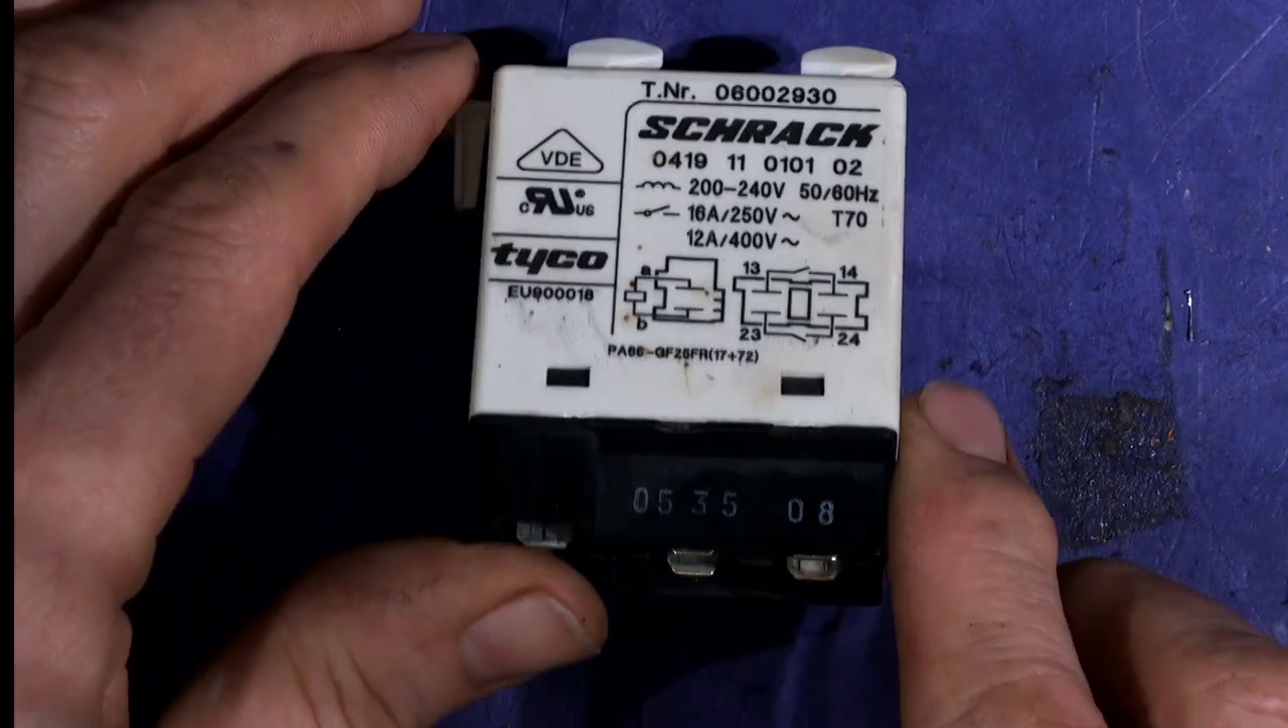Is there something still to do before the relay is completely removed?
No.